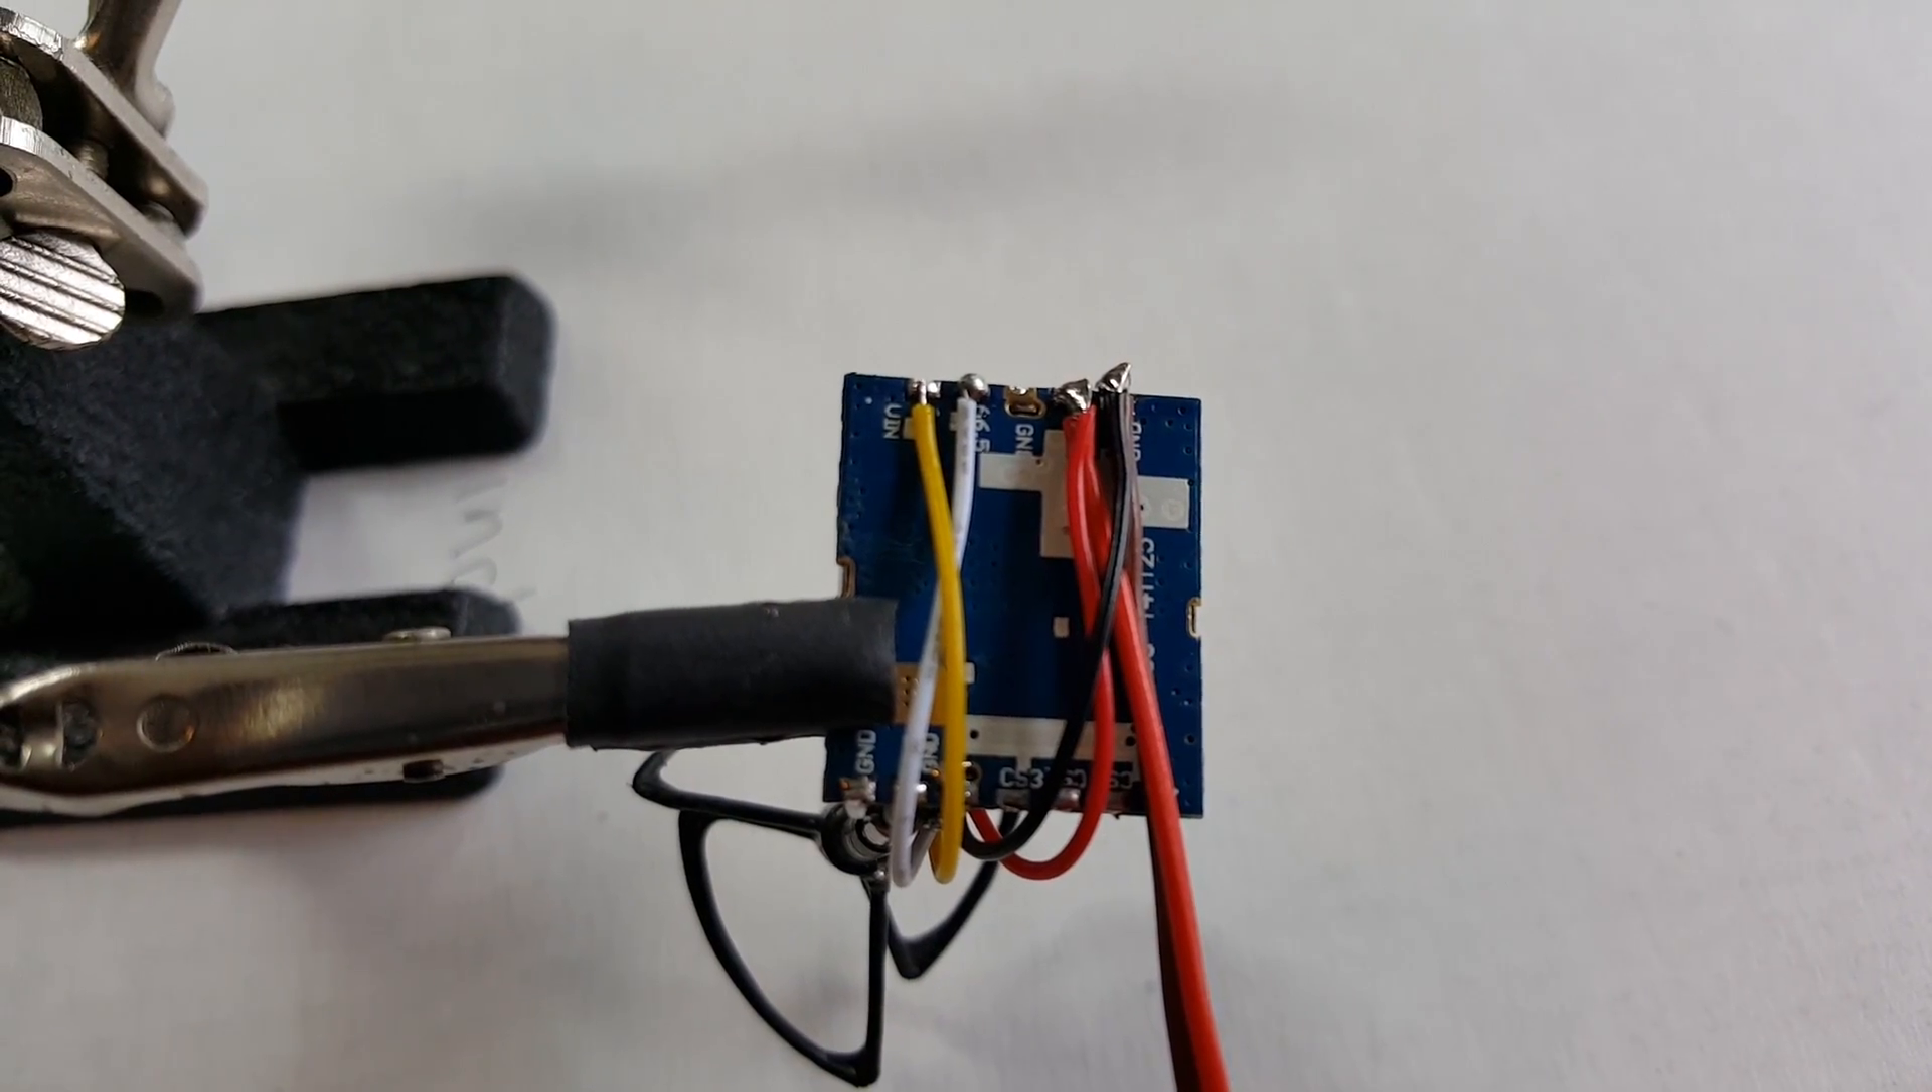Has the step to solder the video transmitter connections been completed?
Yes.